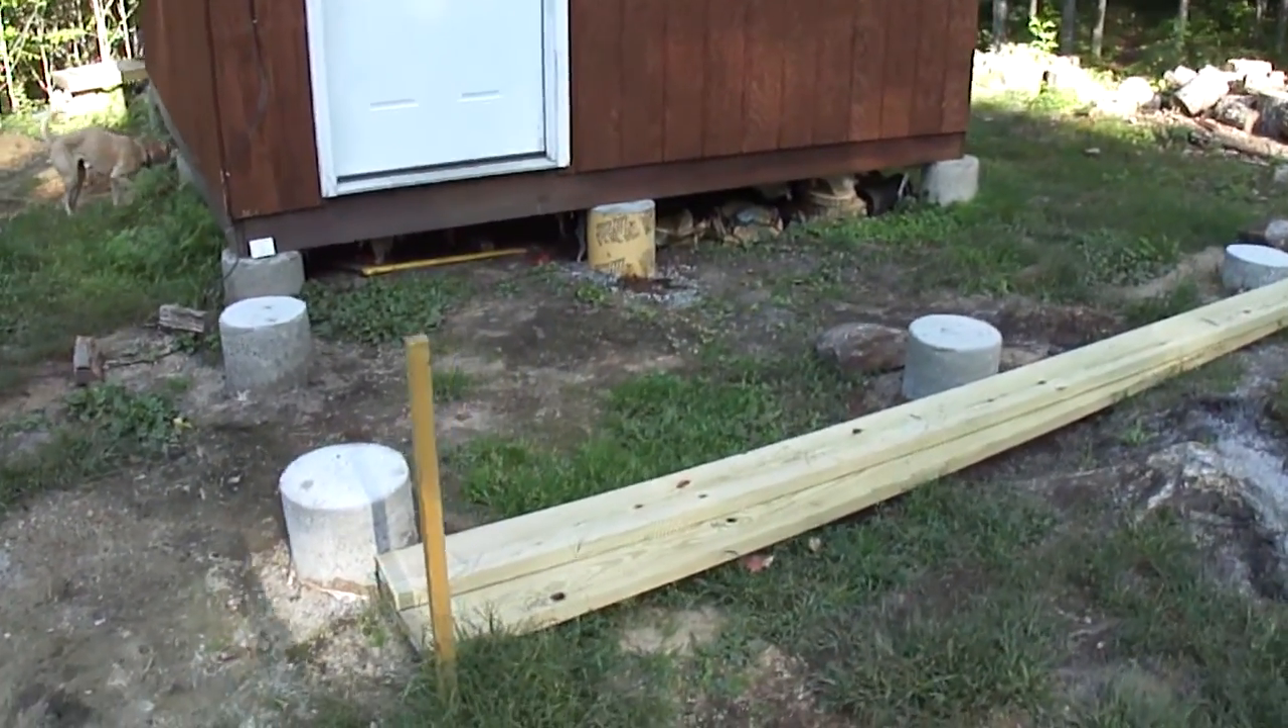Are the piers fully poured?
Yes.